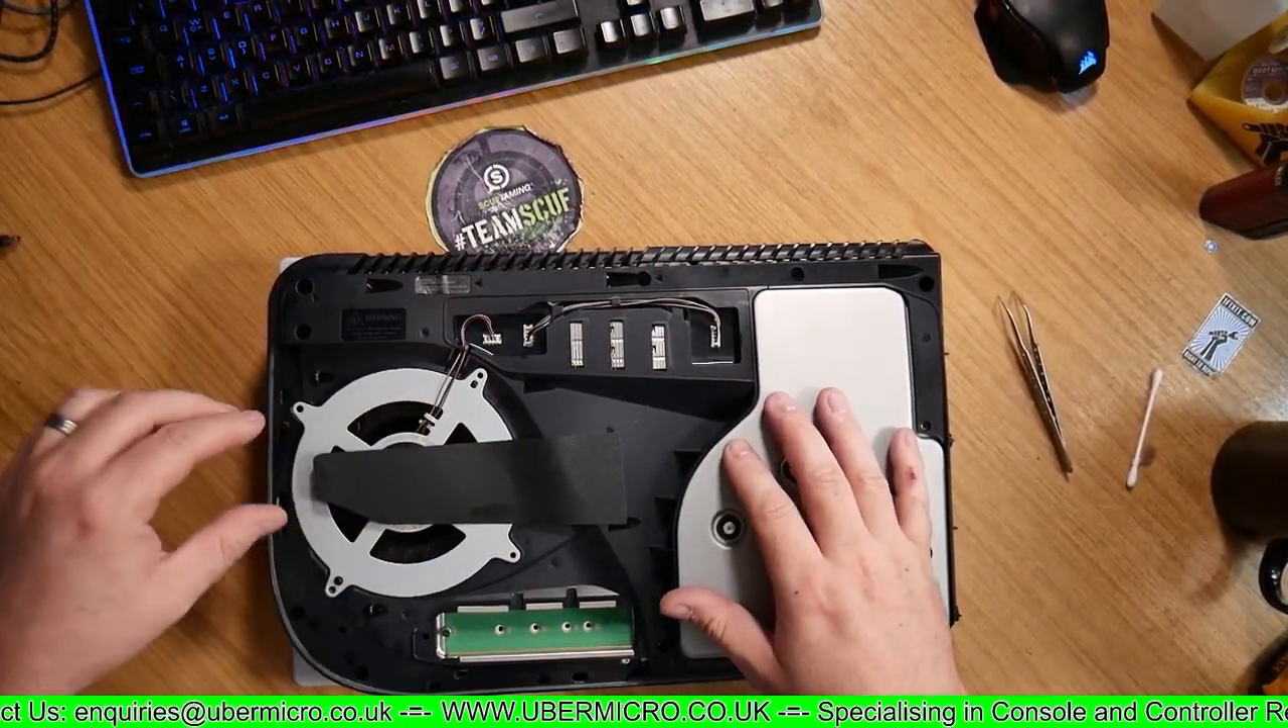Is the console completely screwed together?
No.